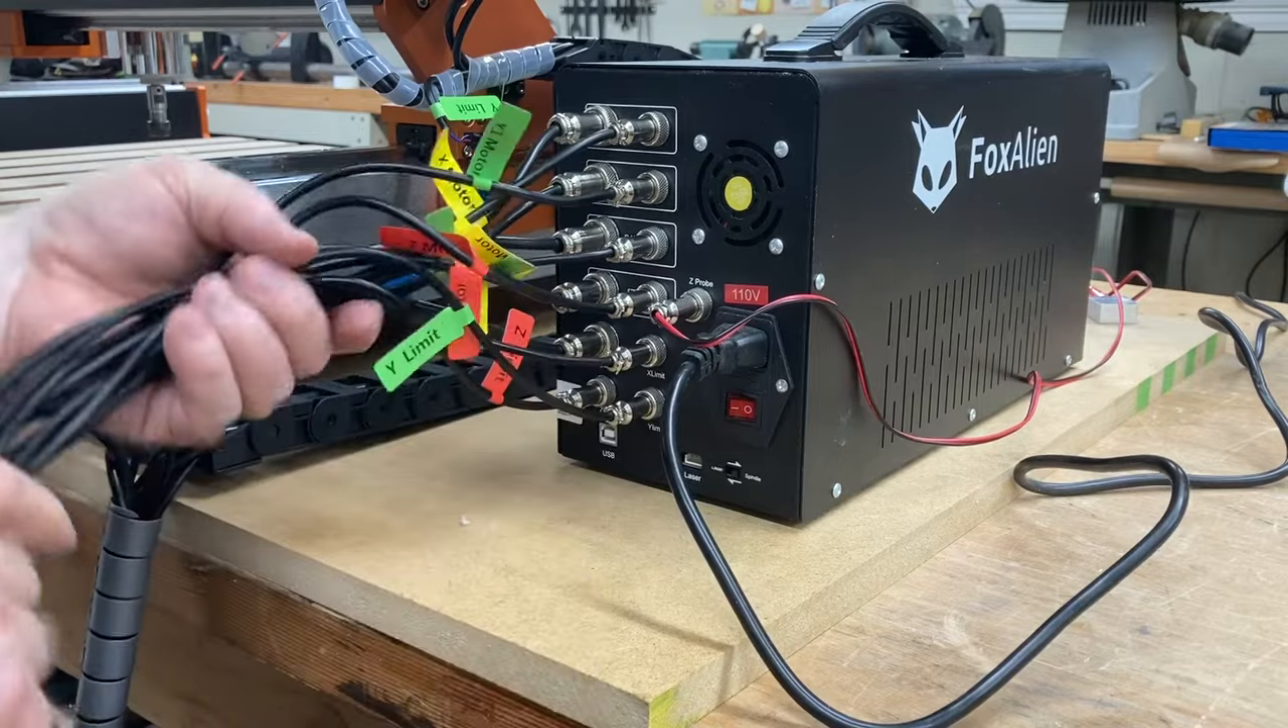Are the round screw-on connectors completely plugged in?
Yes.